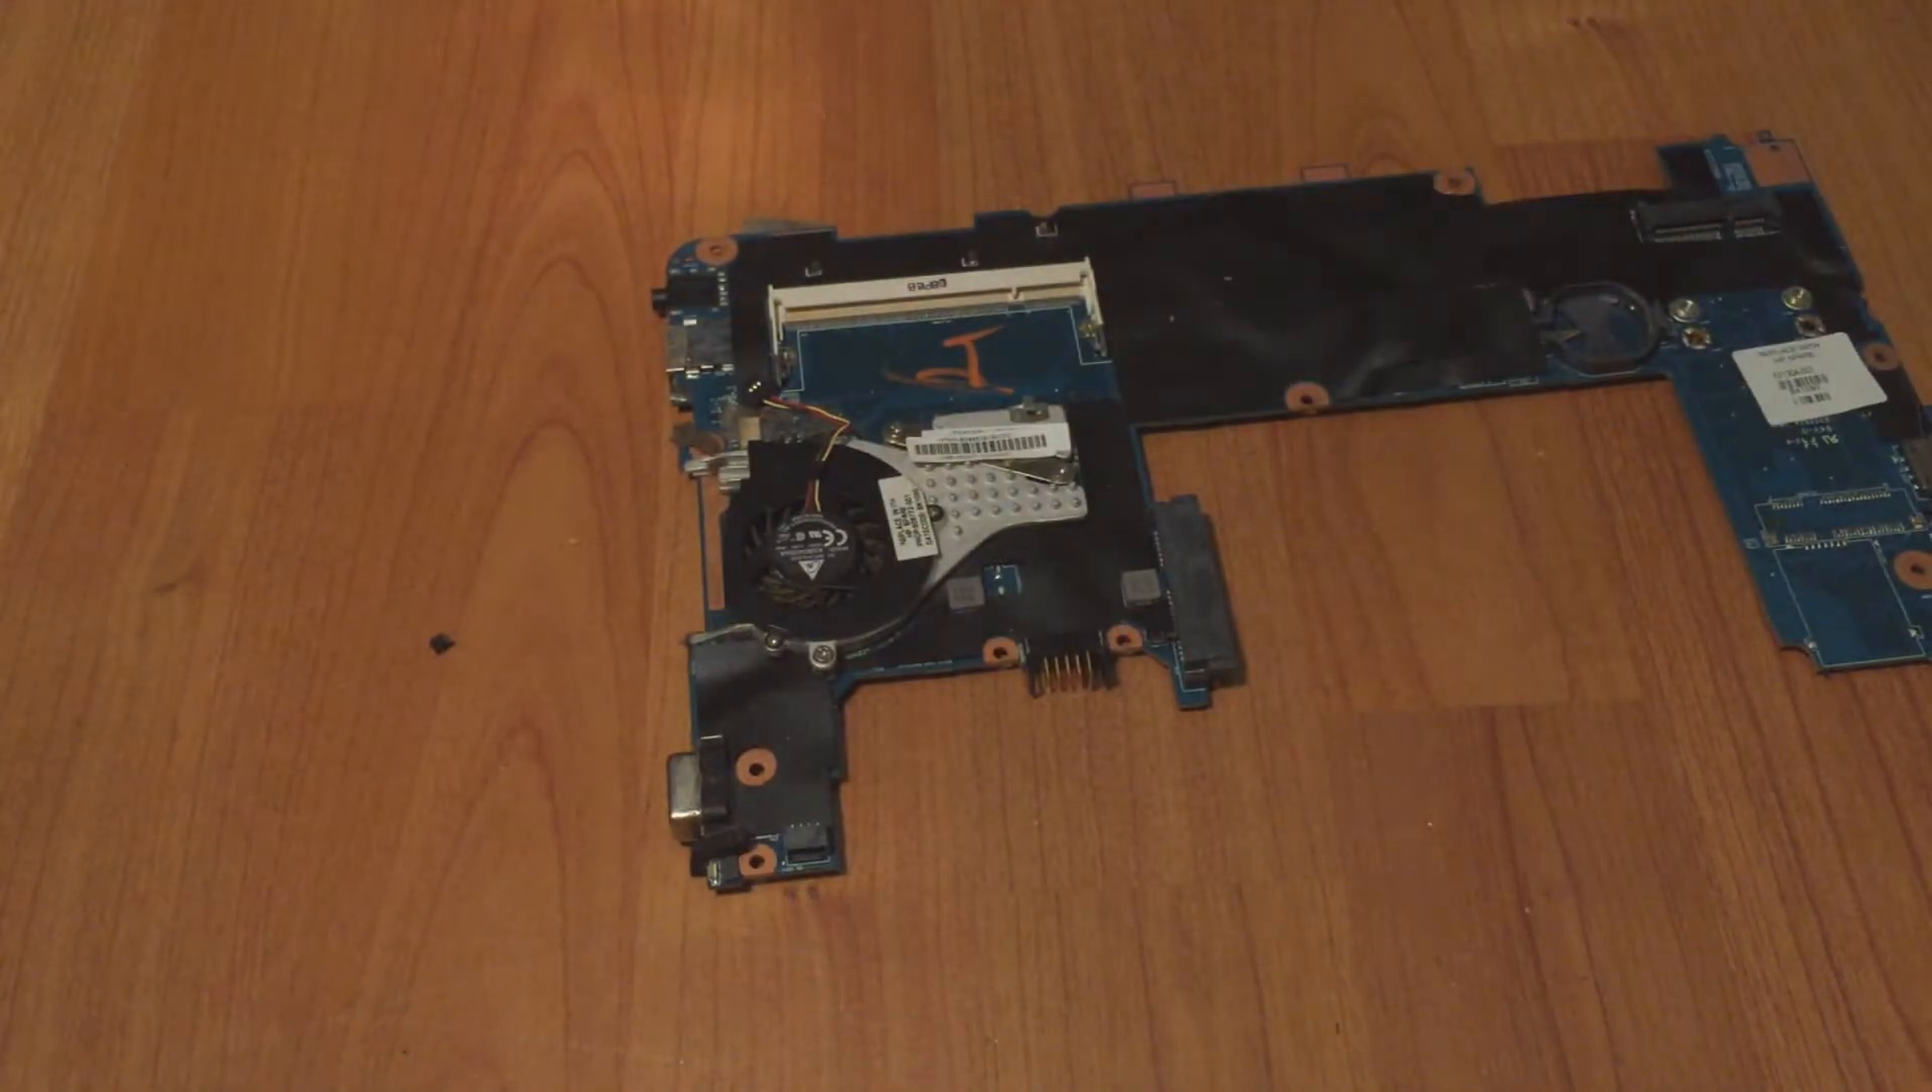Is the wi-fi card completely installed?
No.